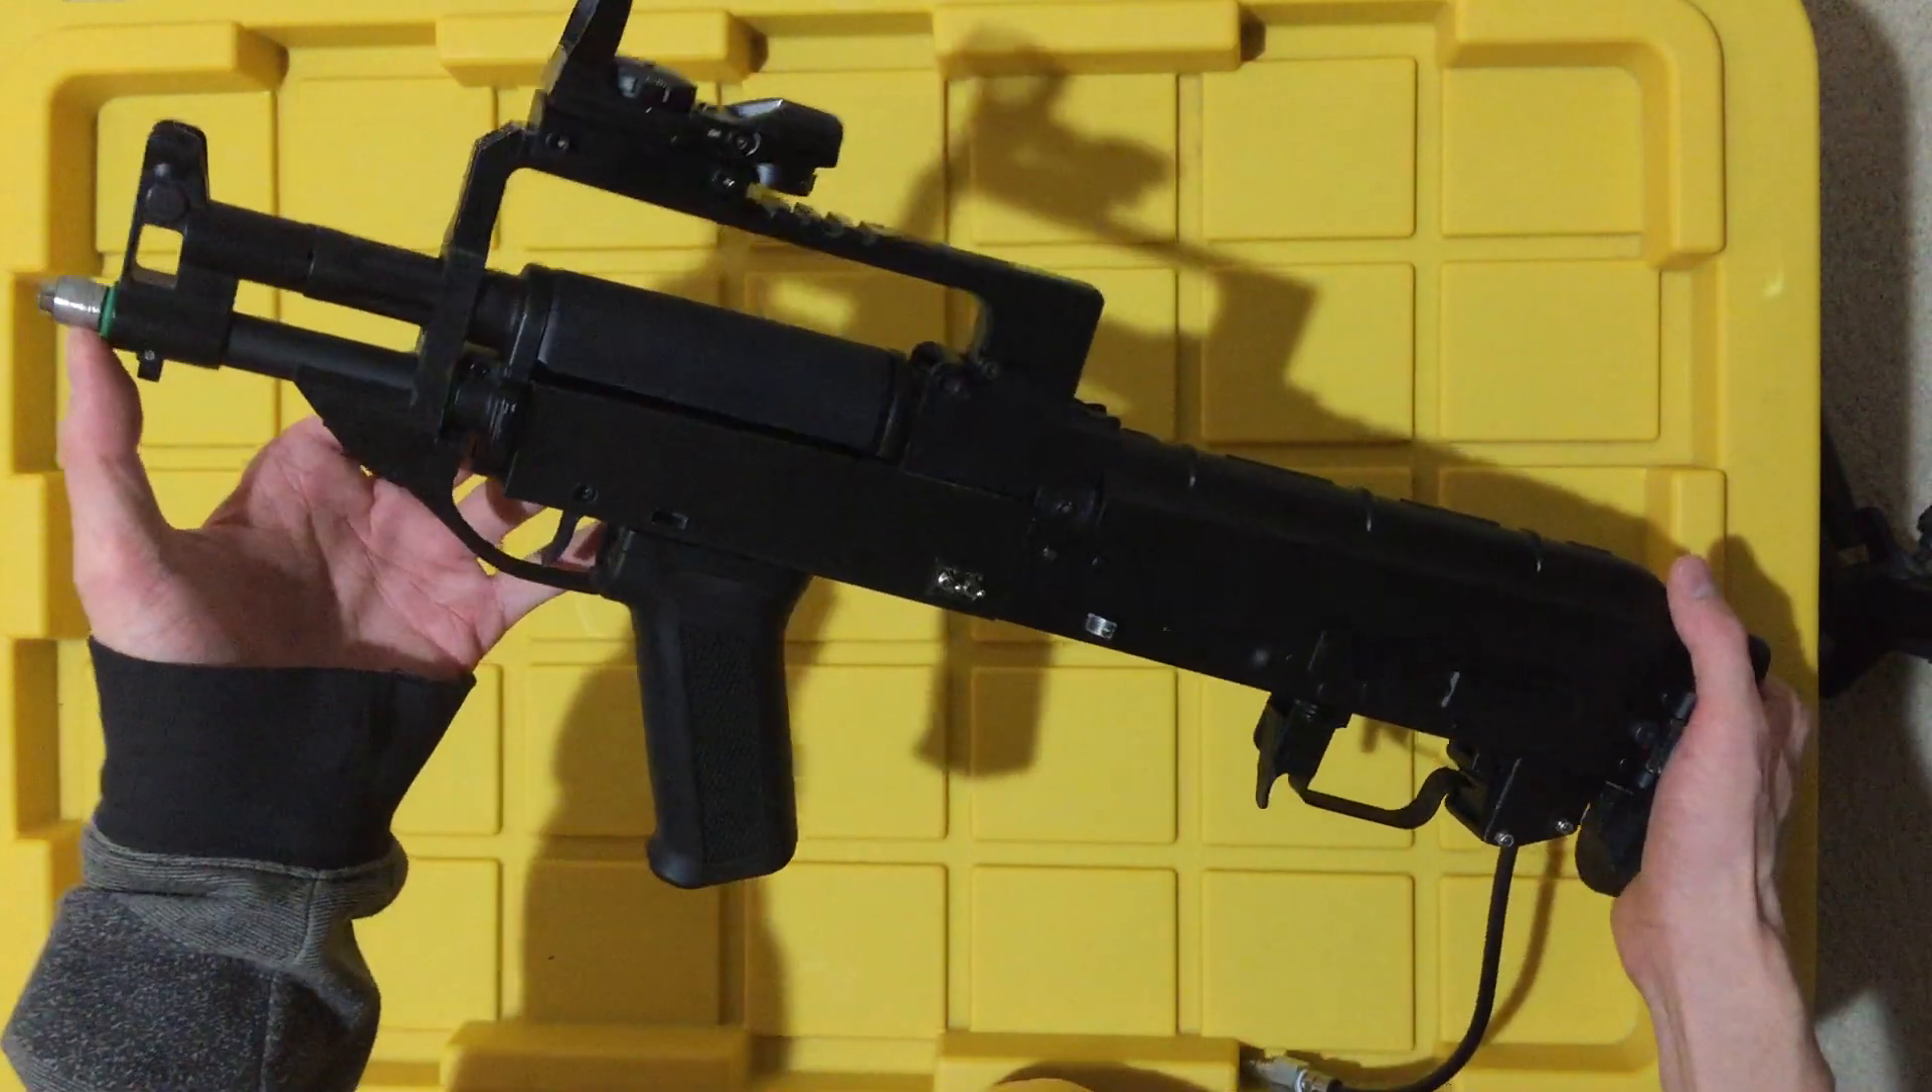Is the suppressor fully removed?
Yes.